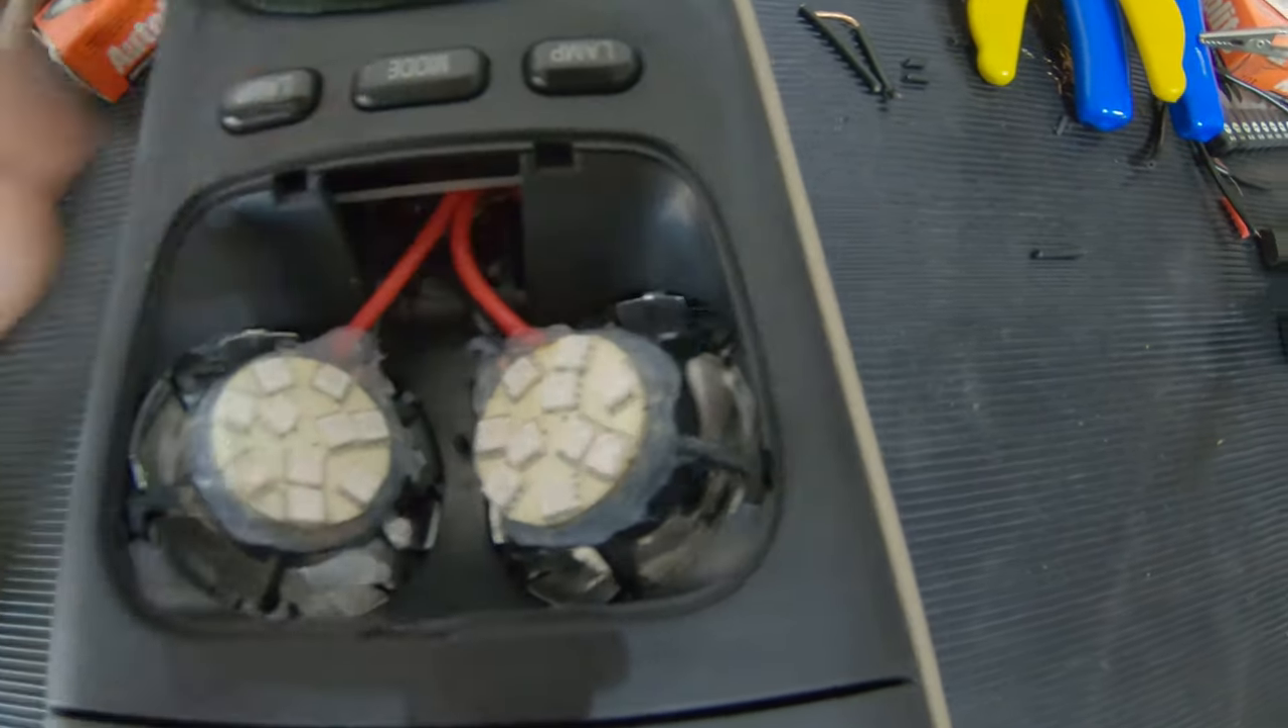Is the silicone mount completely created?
Yes.